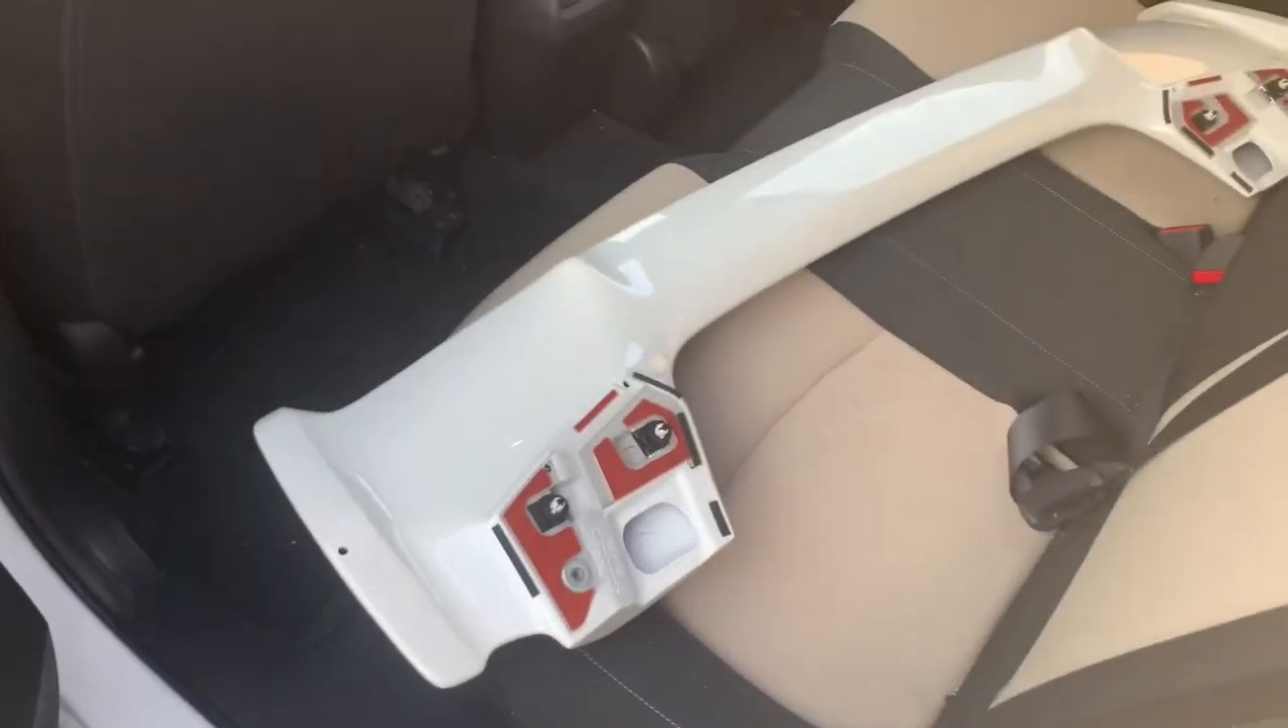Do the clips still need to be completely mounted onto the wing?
No.